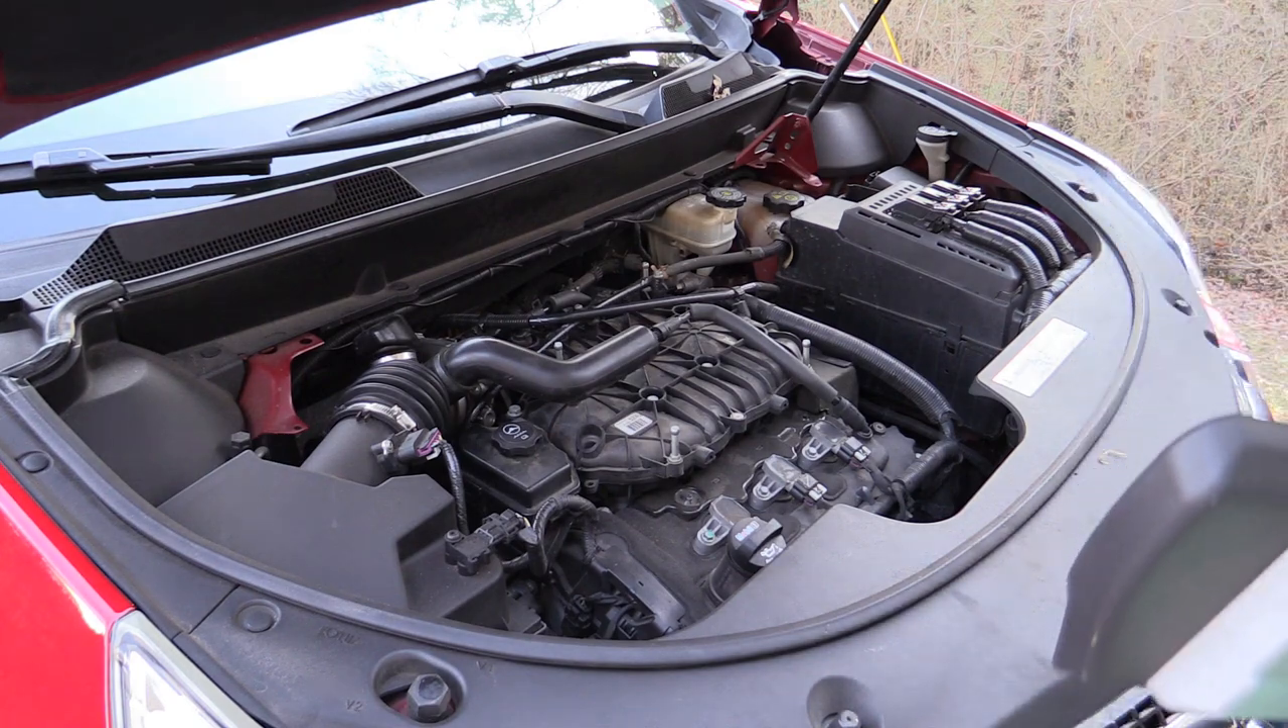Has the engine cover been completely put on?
No.